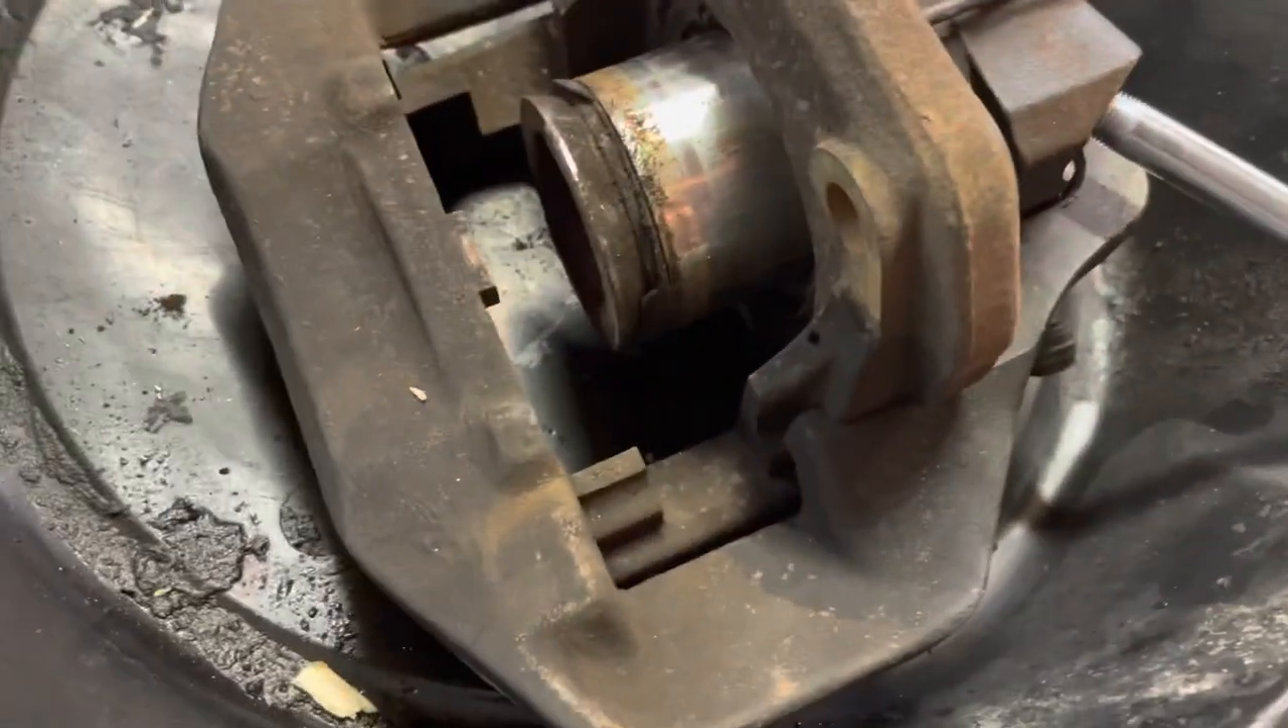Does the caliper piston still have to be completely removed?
Yes.